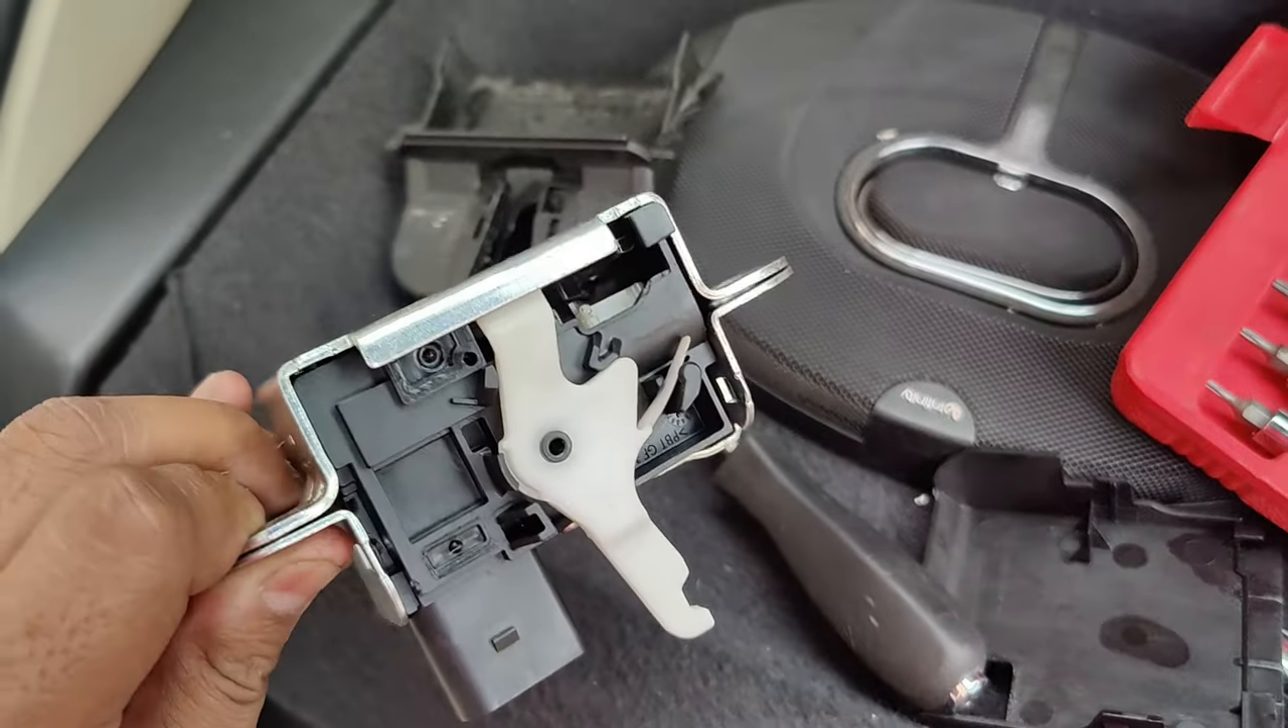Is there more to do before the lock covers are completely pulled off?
No.